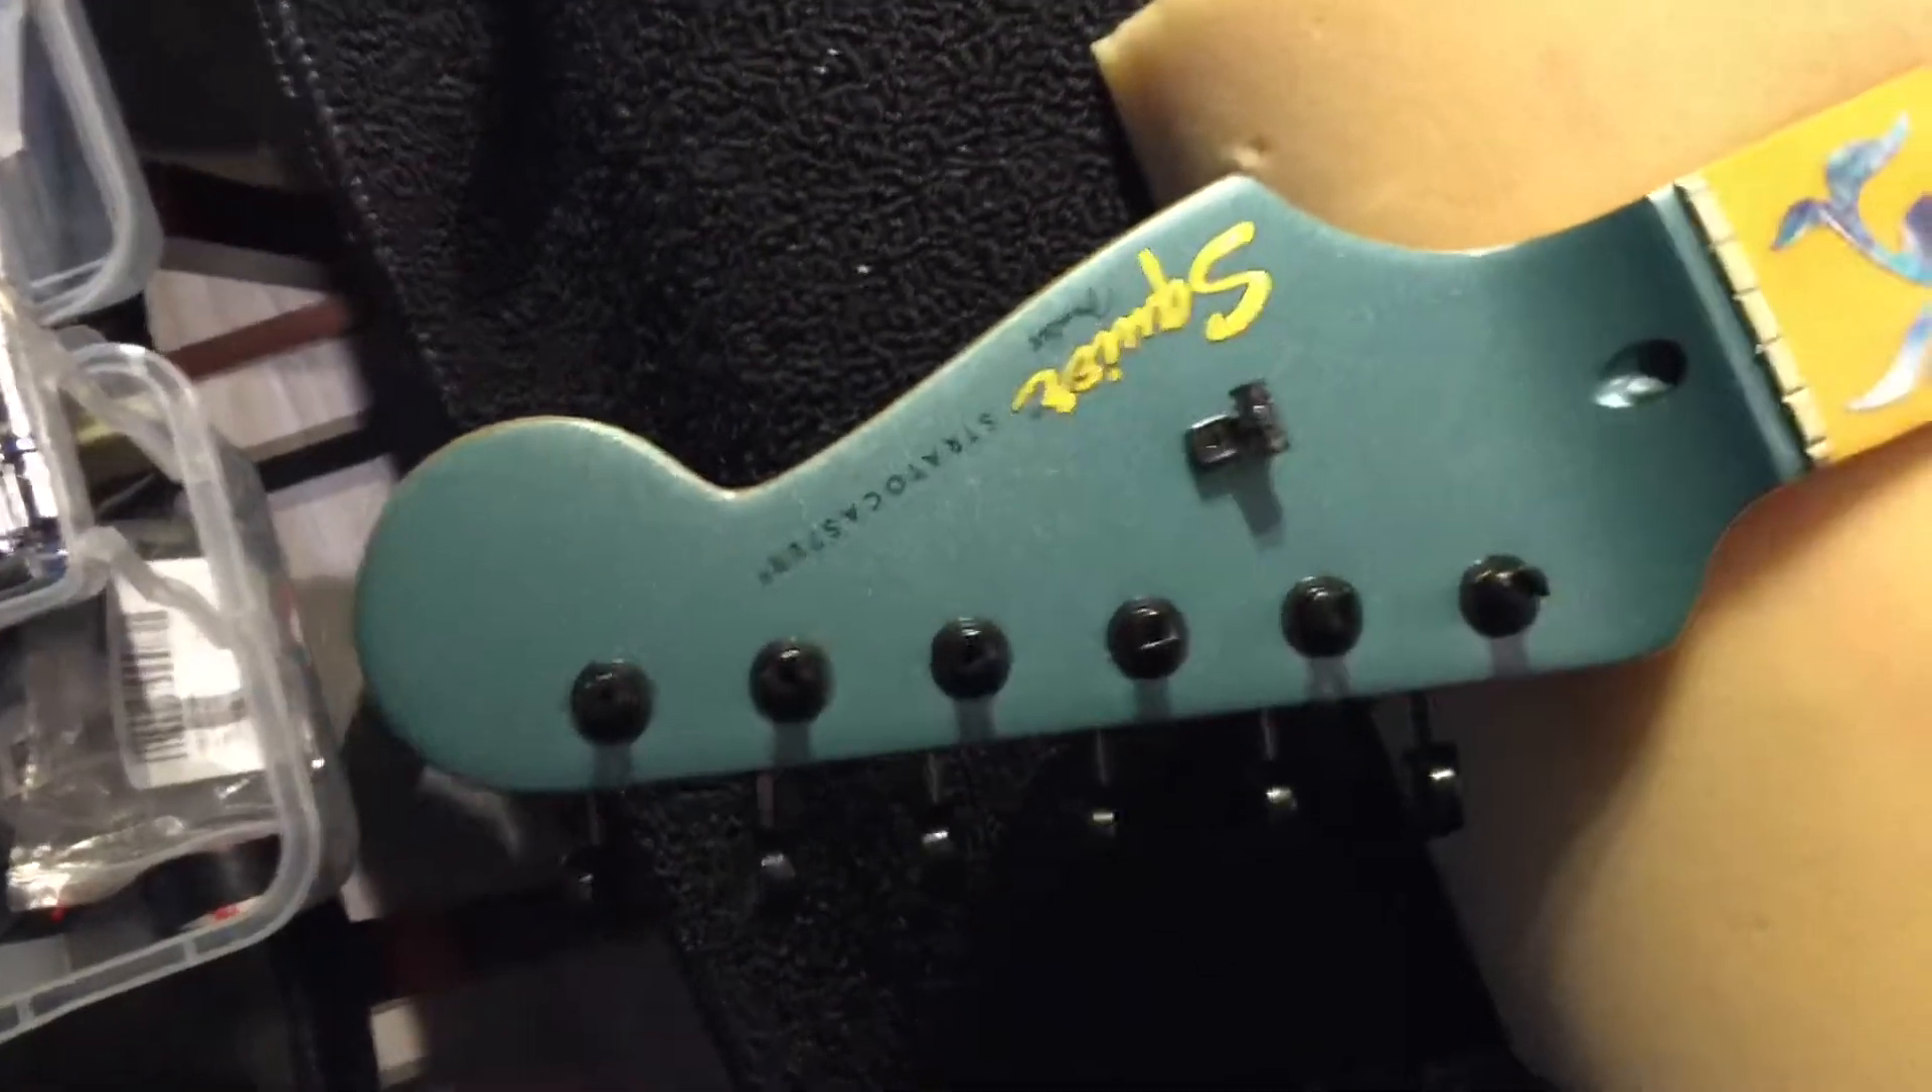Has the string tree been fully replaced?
Yes.